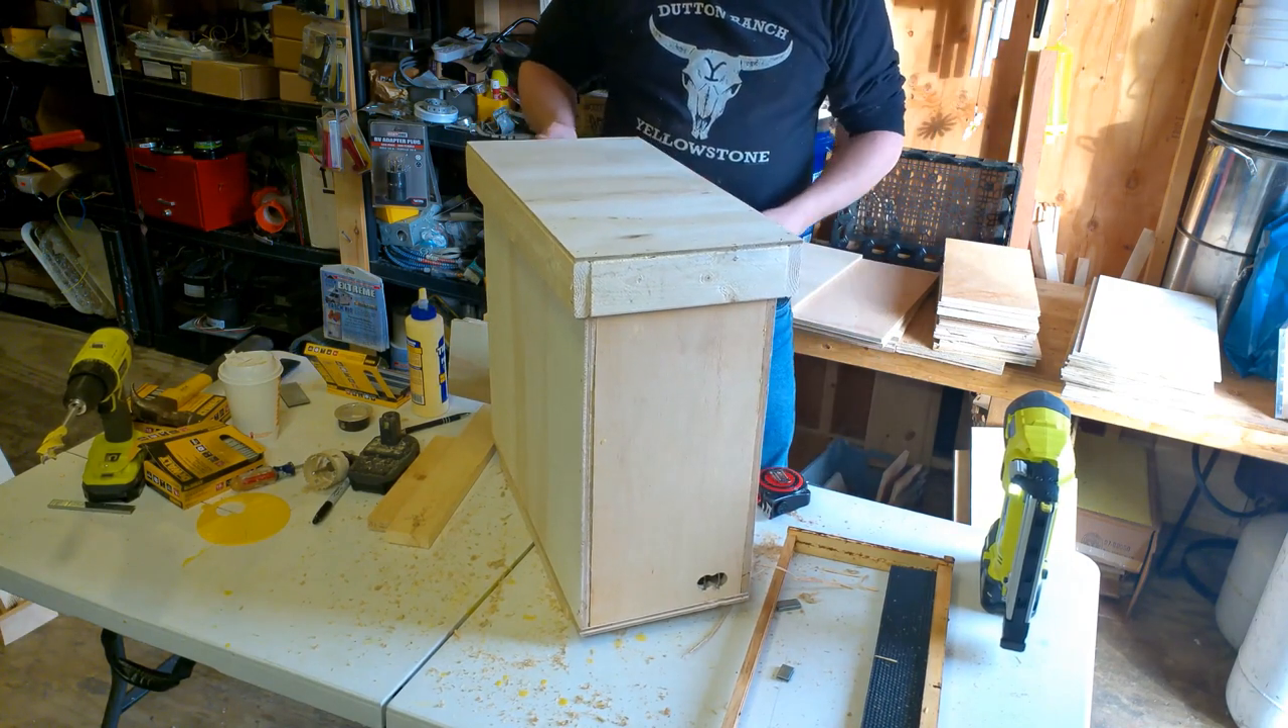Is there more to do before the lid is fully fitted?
No.